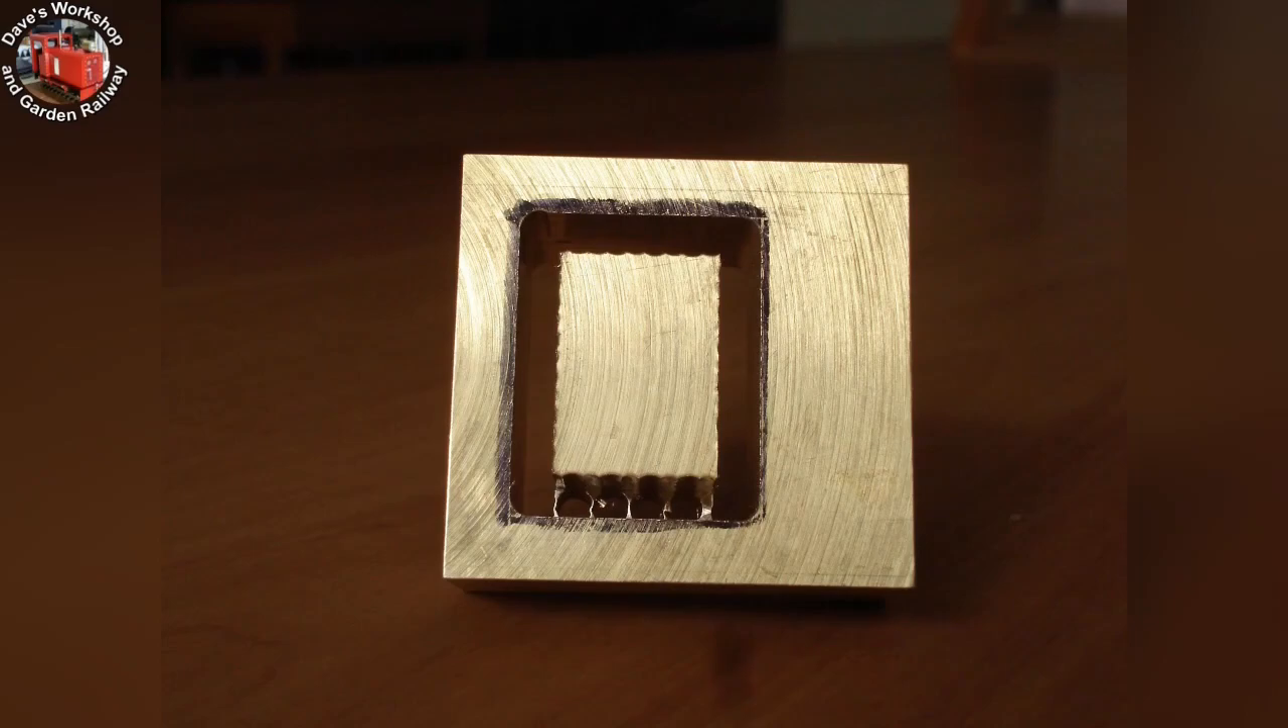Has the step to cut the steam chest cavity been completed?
No.